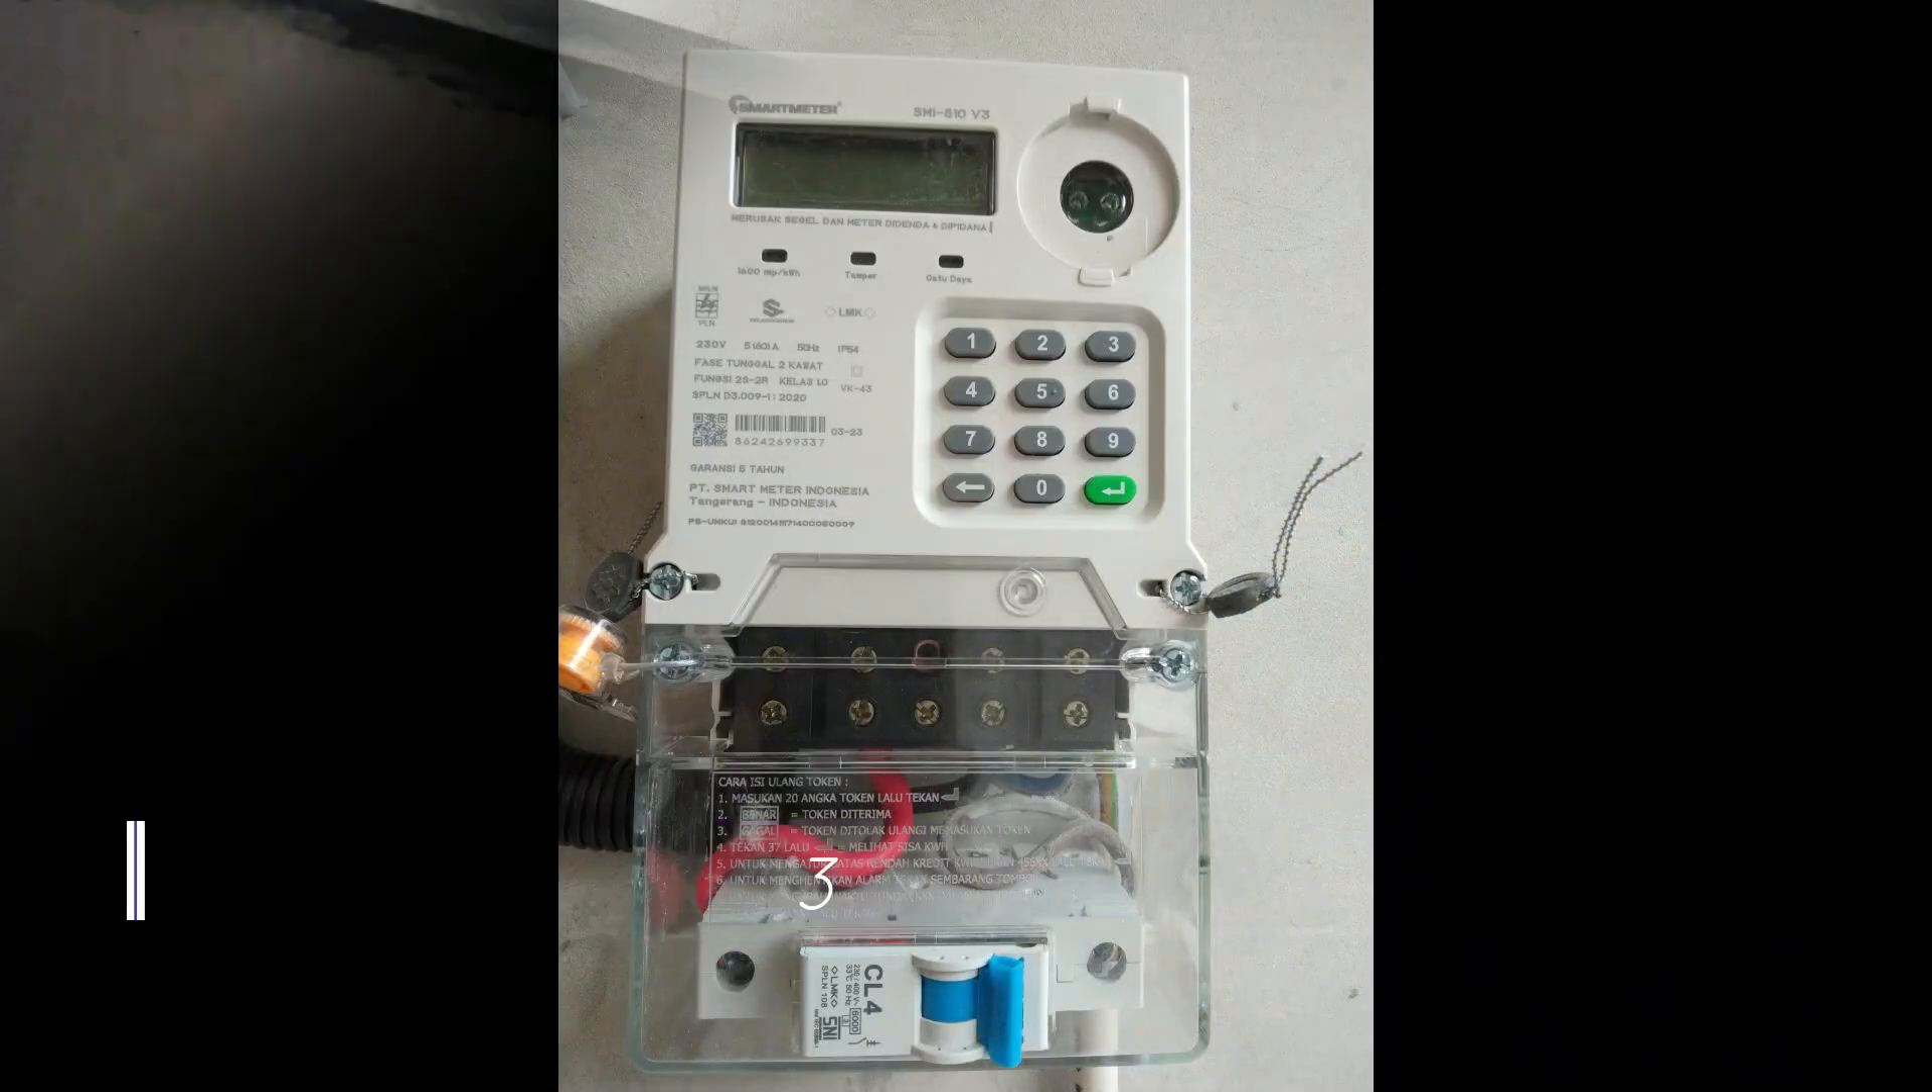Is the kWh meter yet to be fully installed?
No.